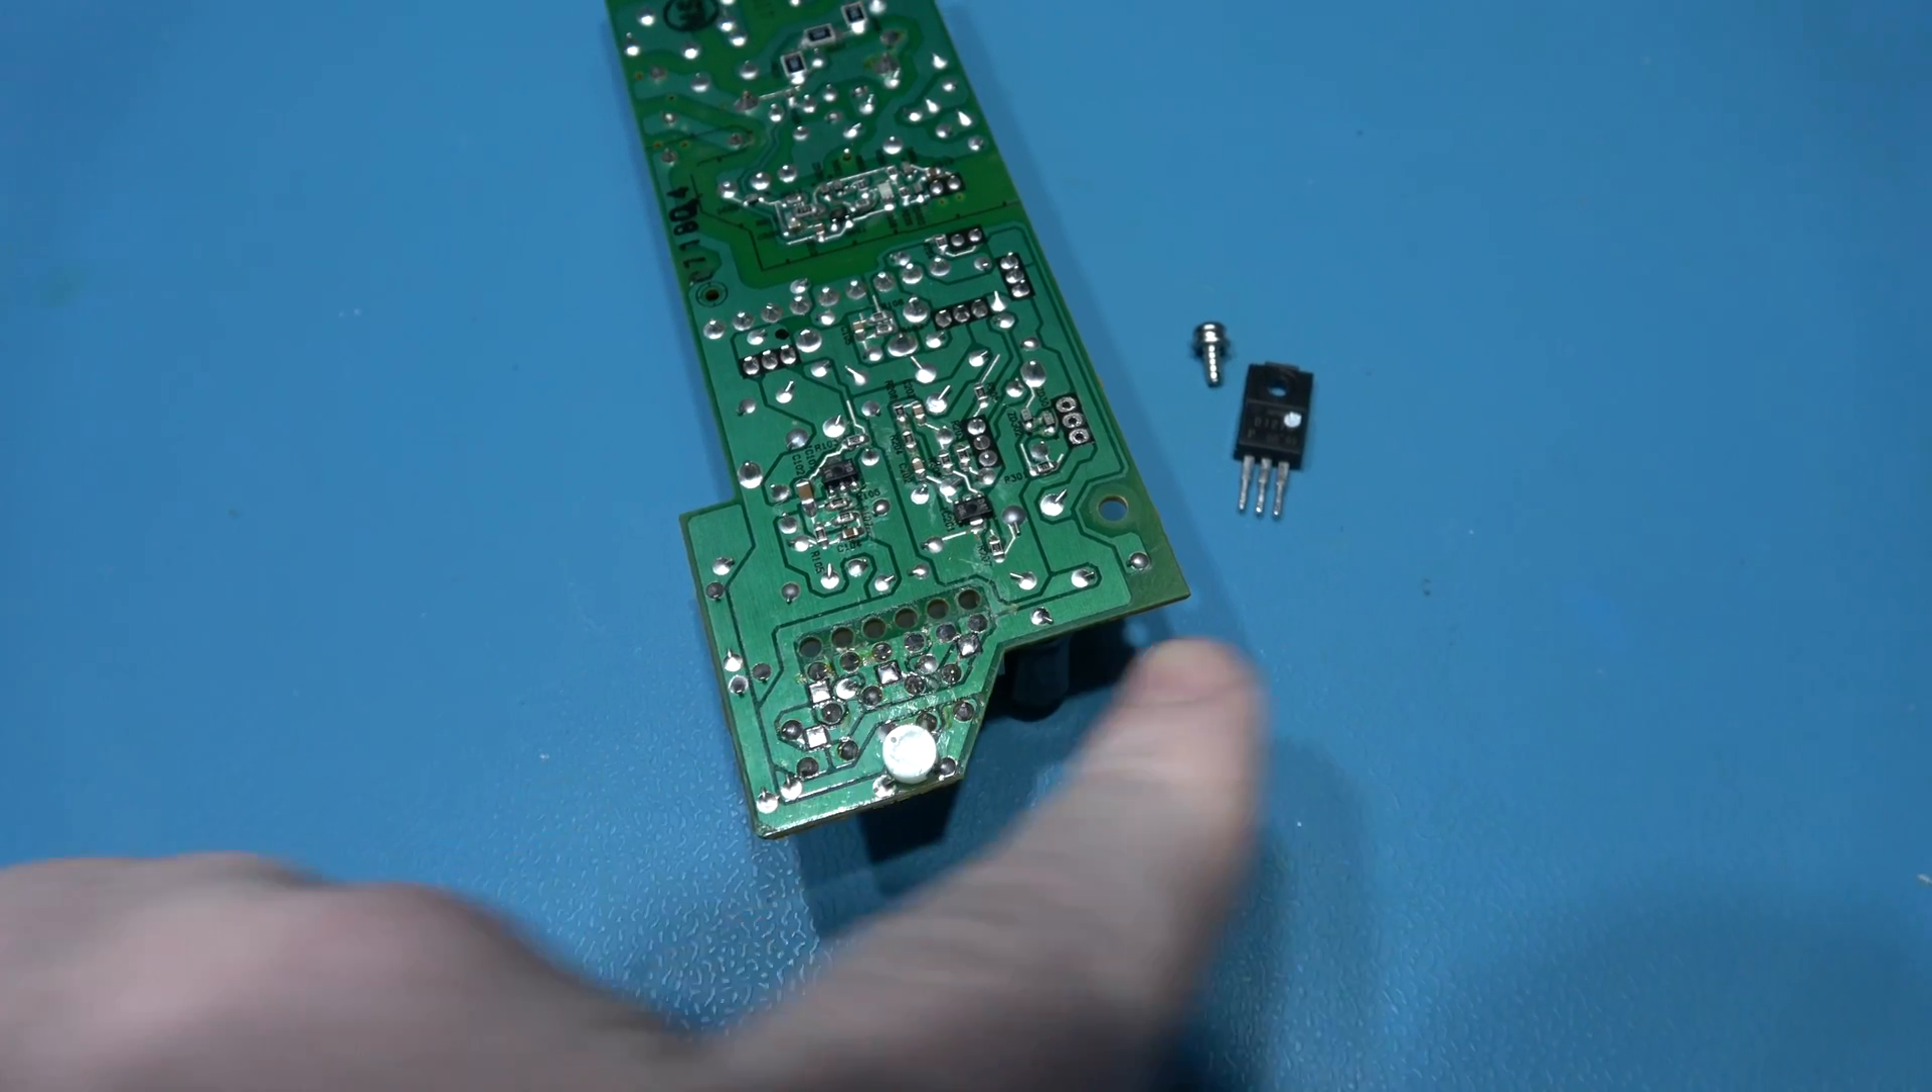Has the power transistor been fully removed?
Yes.